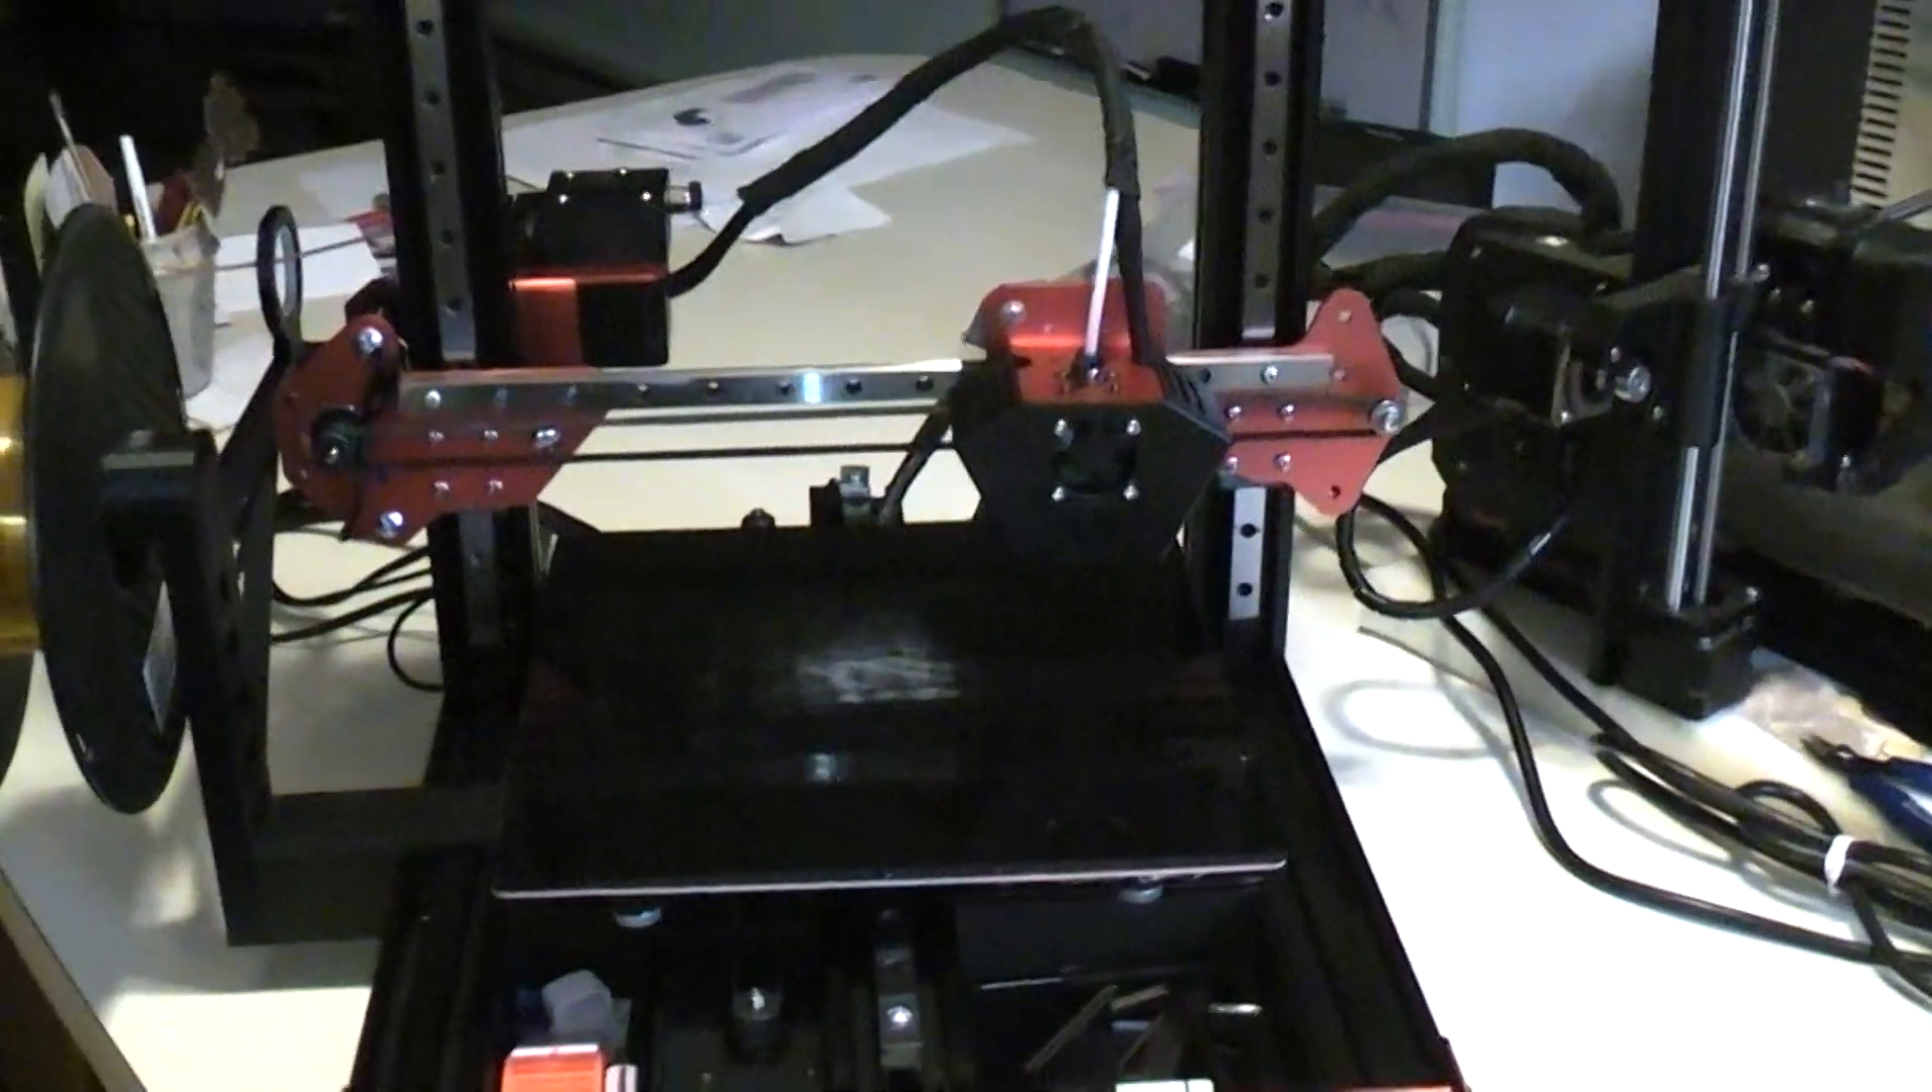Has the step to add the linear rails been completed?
Yes.